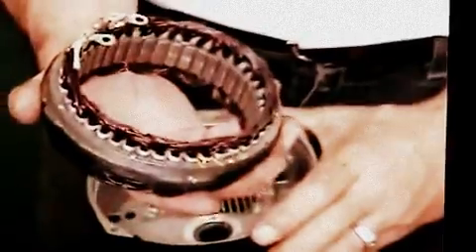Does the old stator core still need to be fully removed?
No.